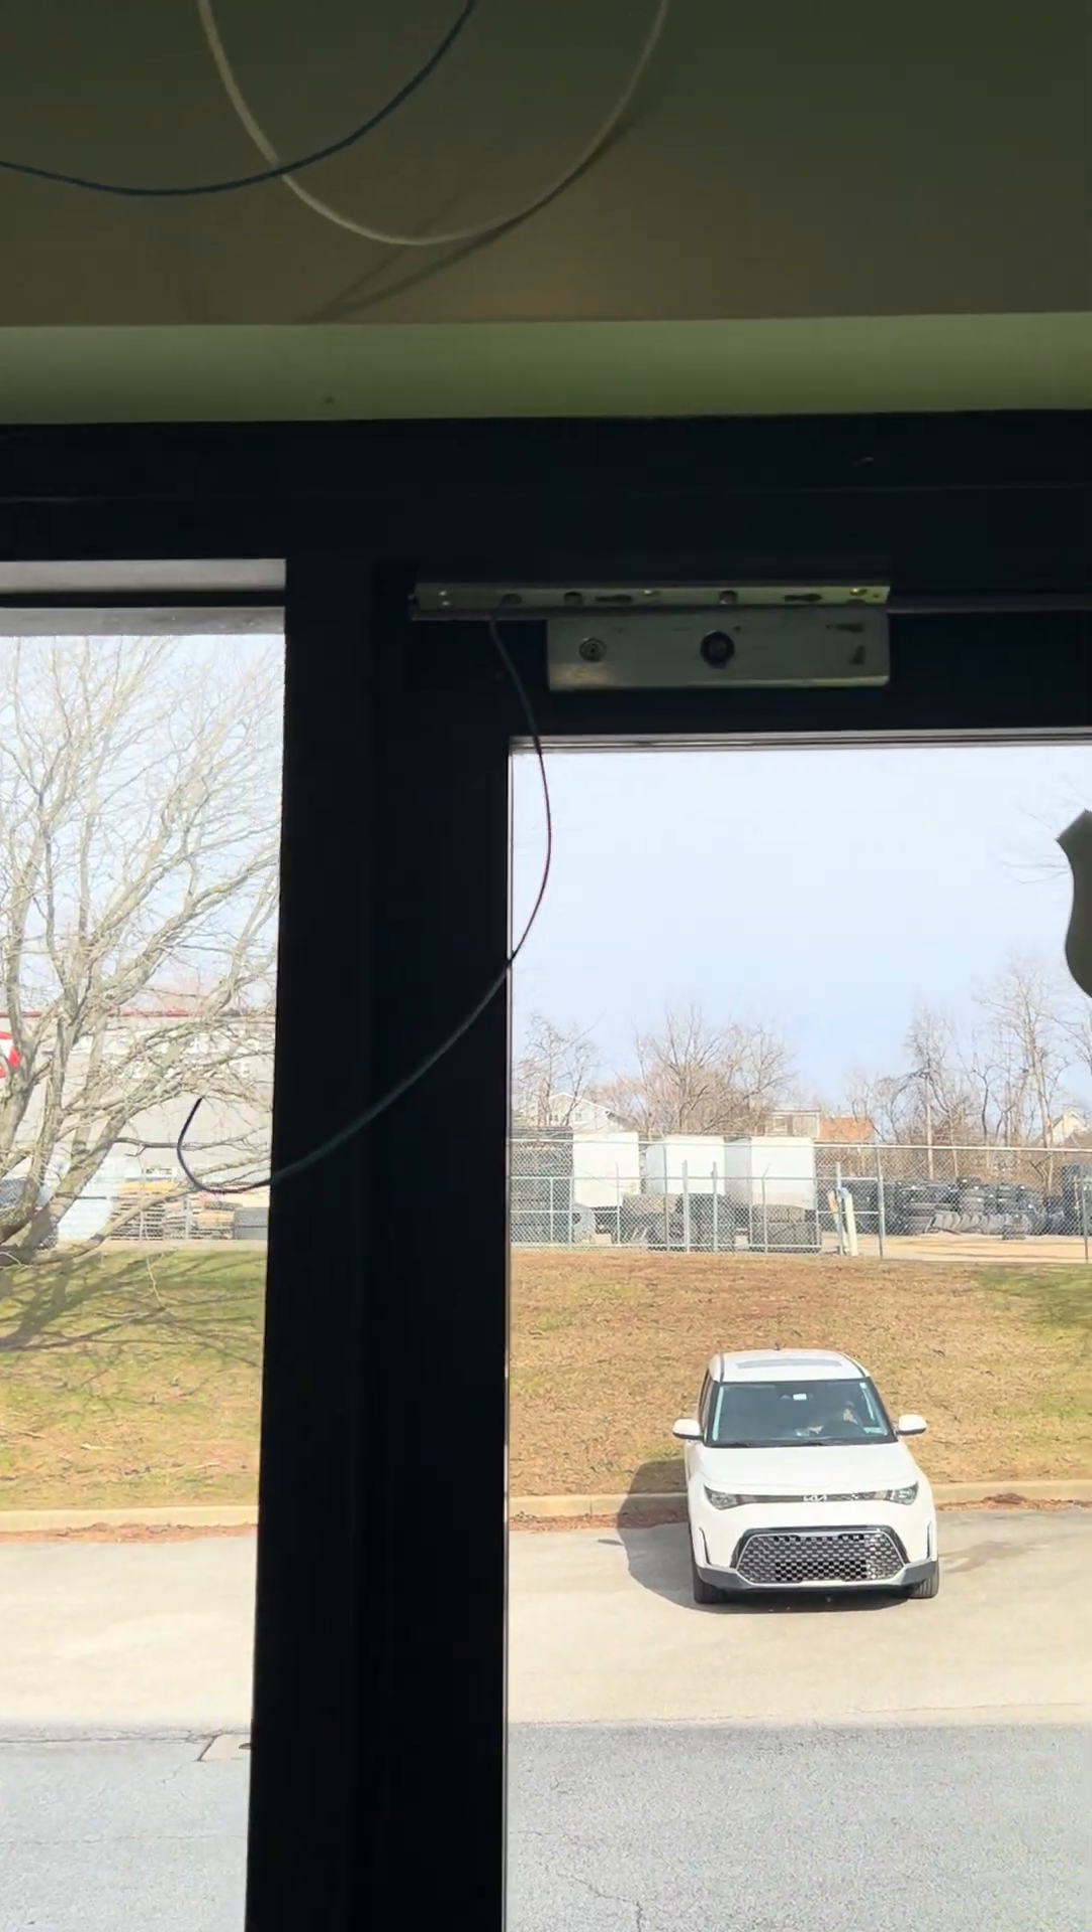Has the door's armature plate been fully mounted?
Yes.